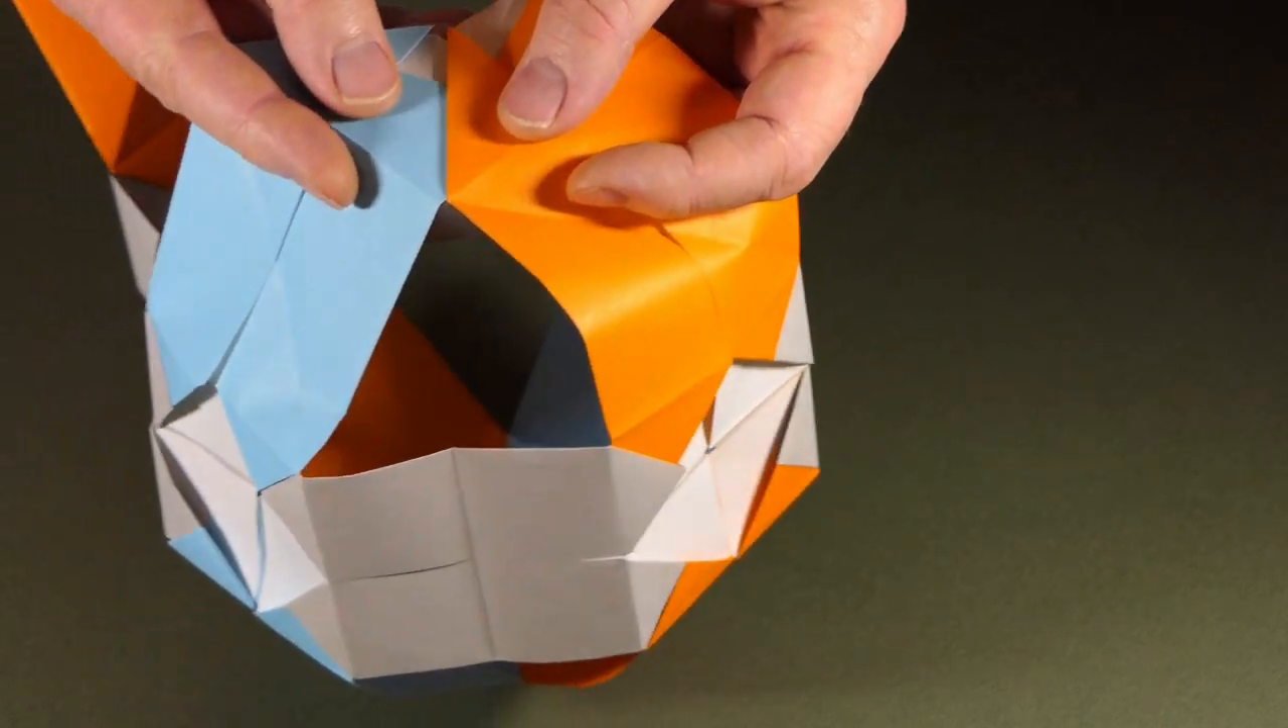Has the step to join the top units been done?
No.